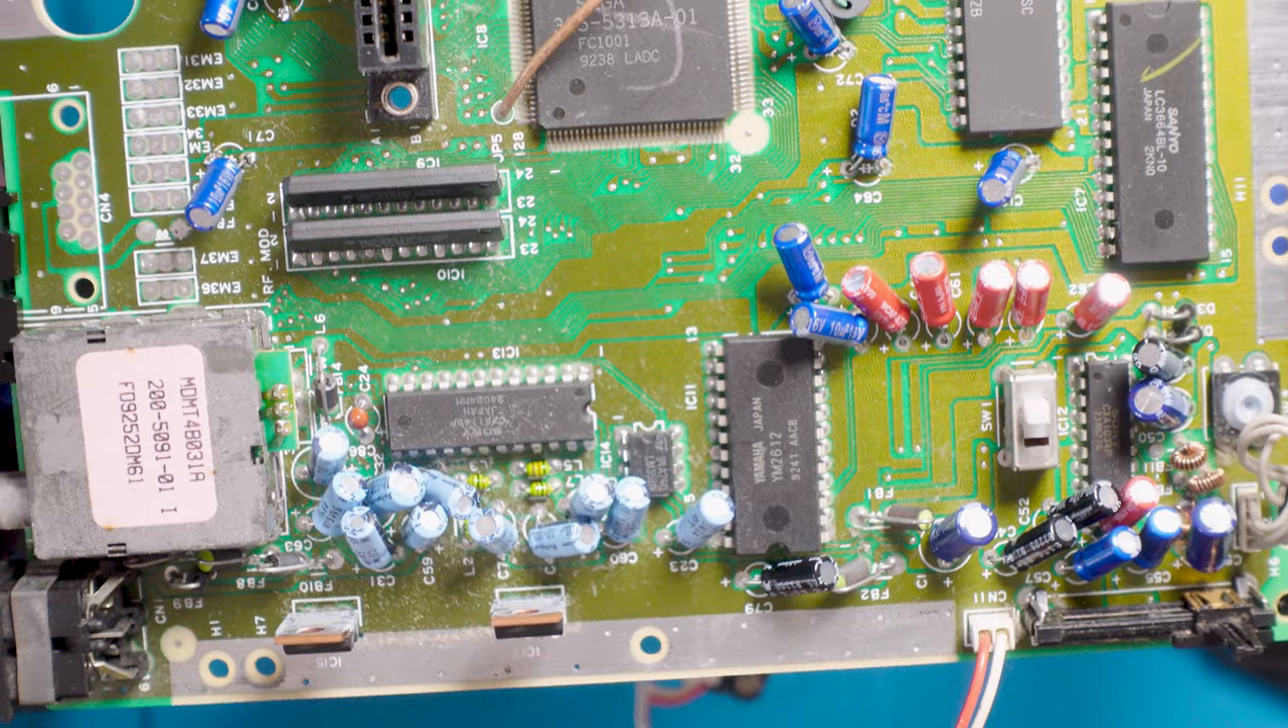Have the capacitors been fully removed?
No.